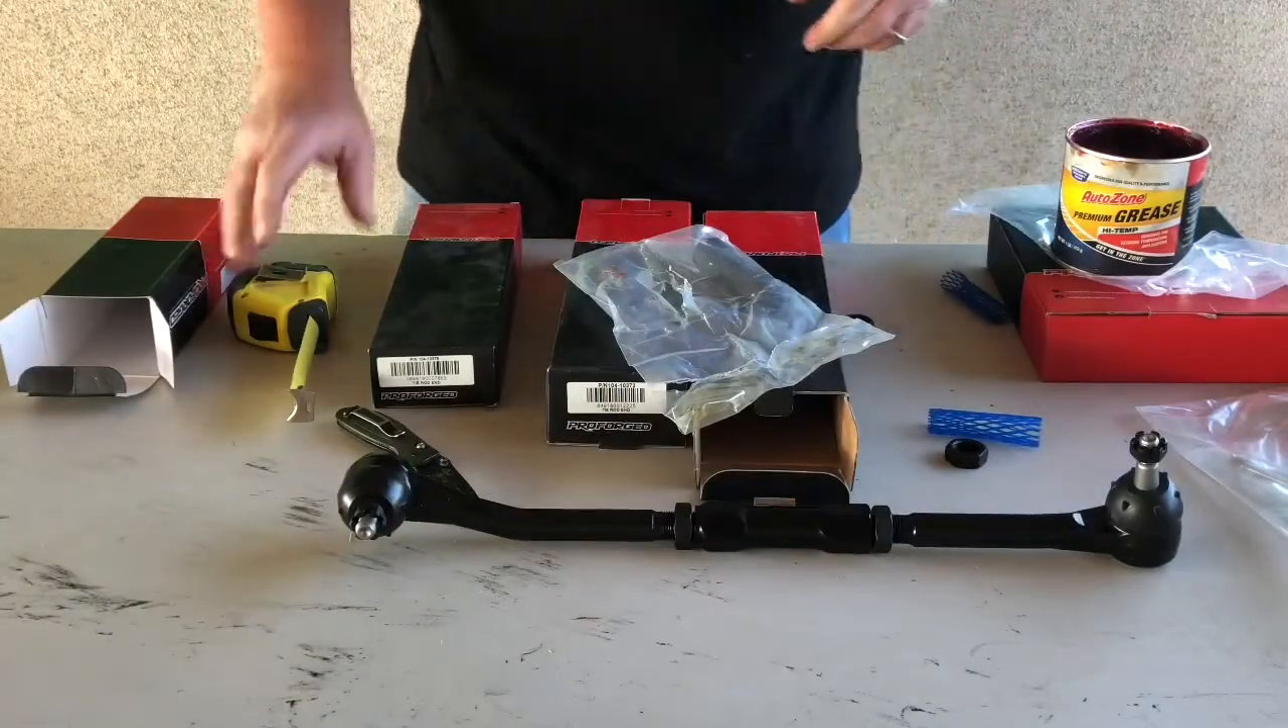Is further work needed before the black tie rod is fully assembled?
No.